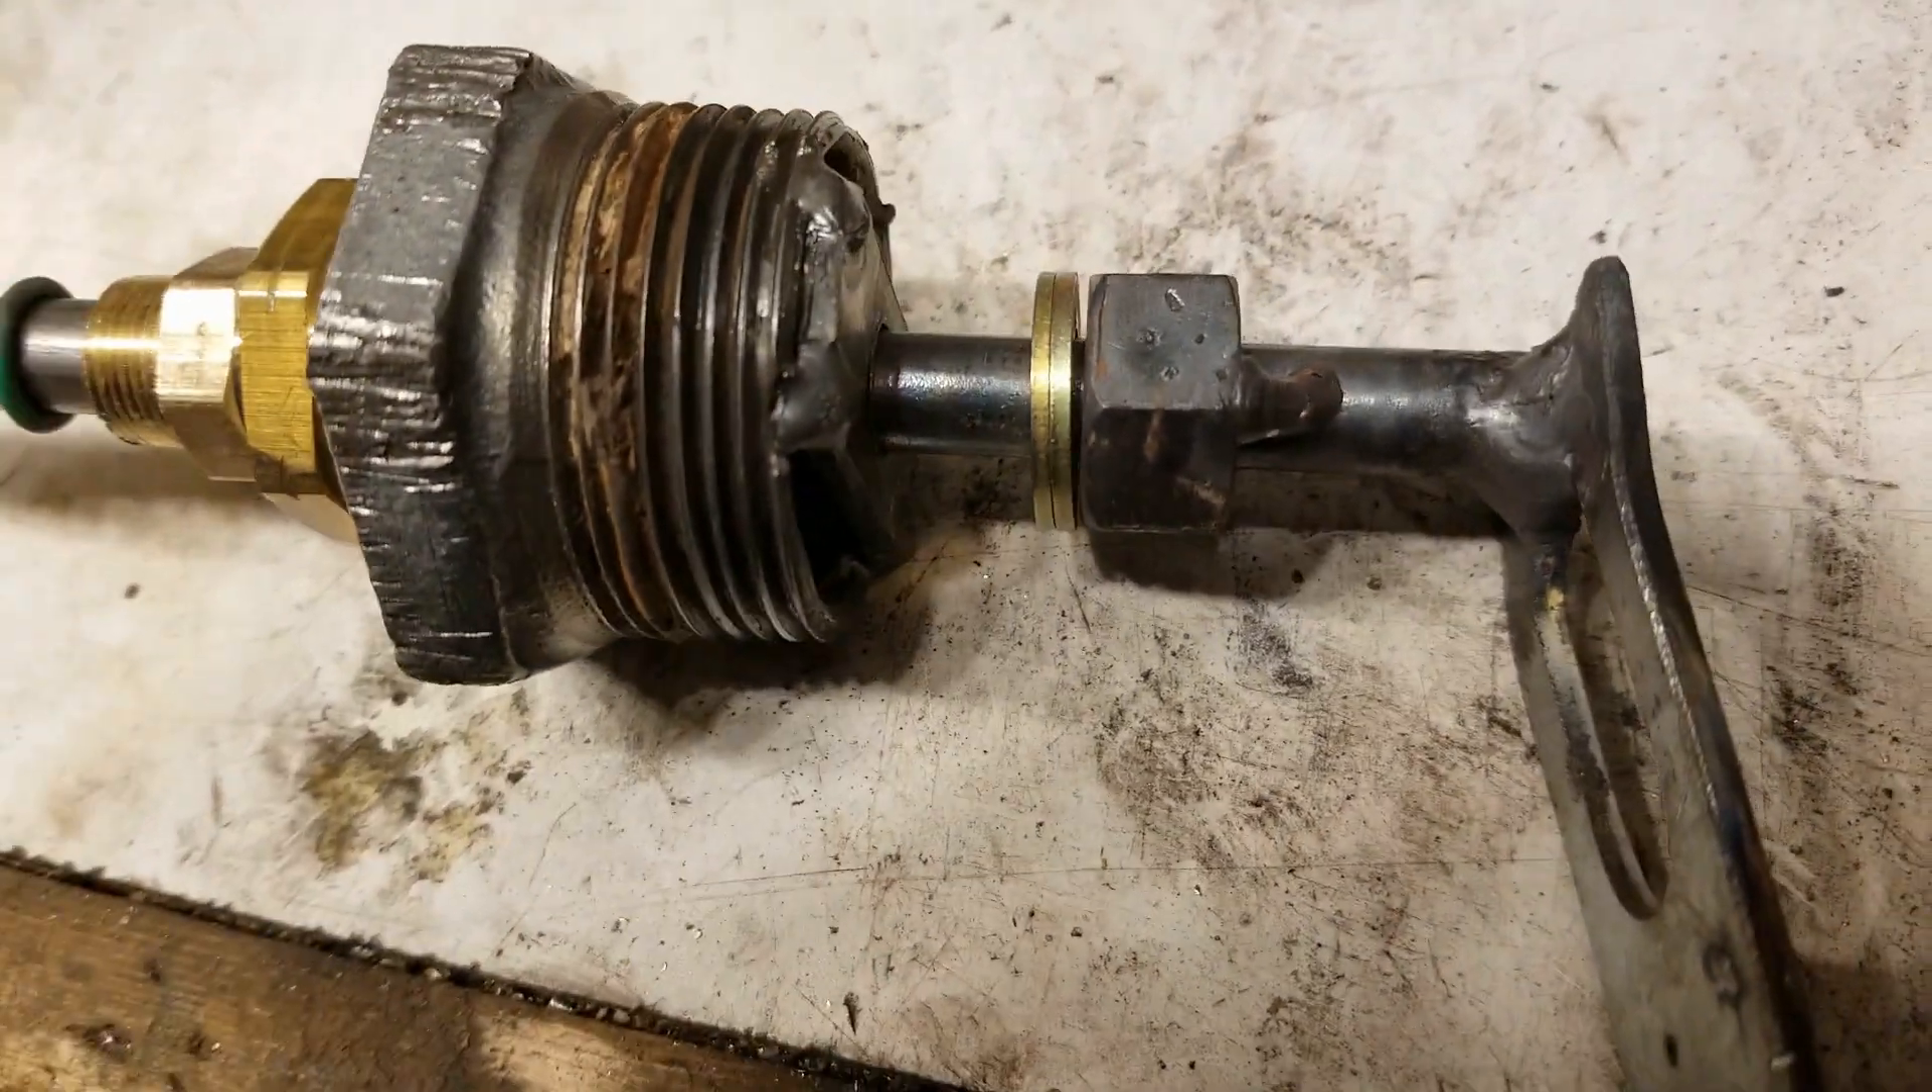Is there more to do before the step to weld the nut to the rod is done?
No.